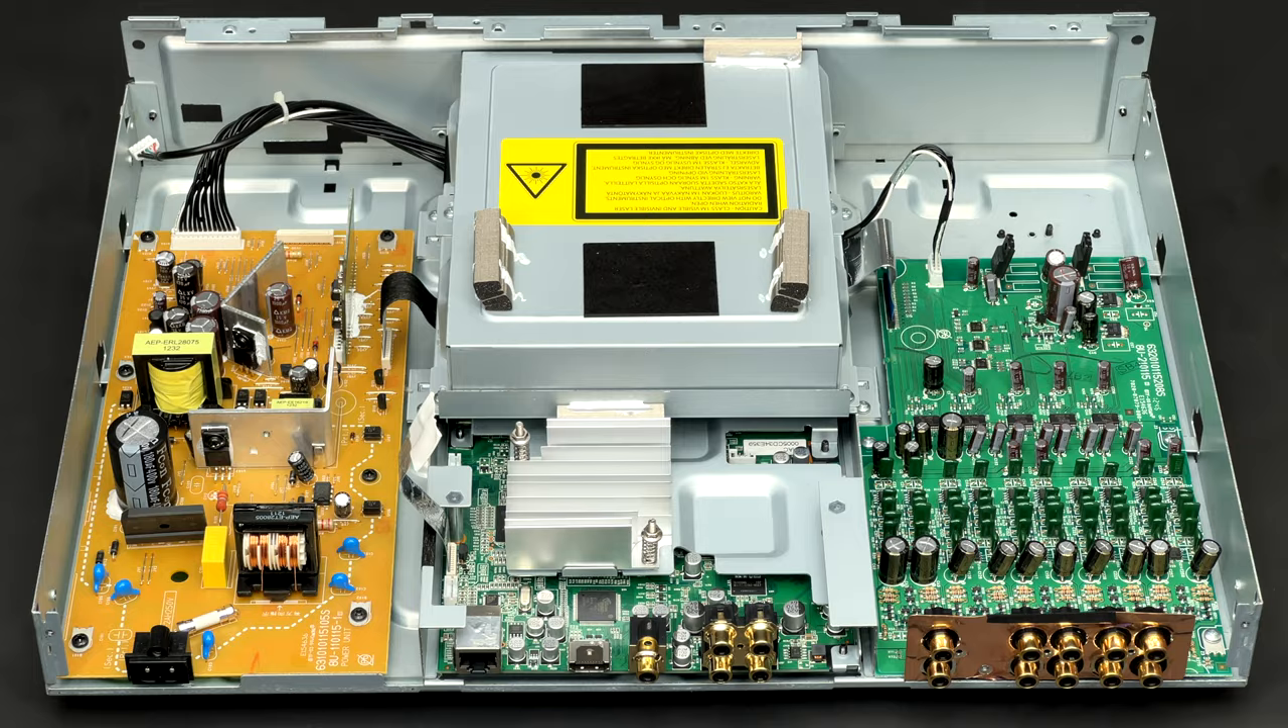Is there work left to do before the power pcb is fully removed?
Yes.